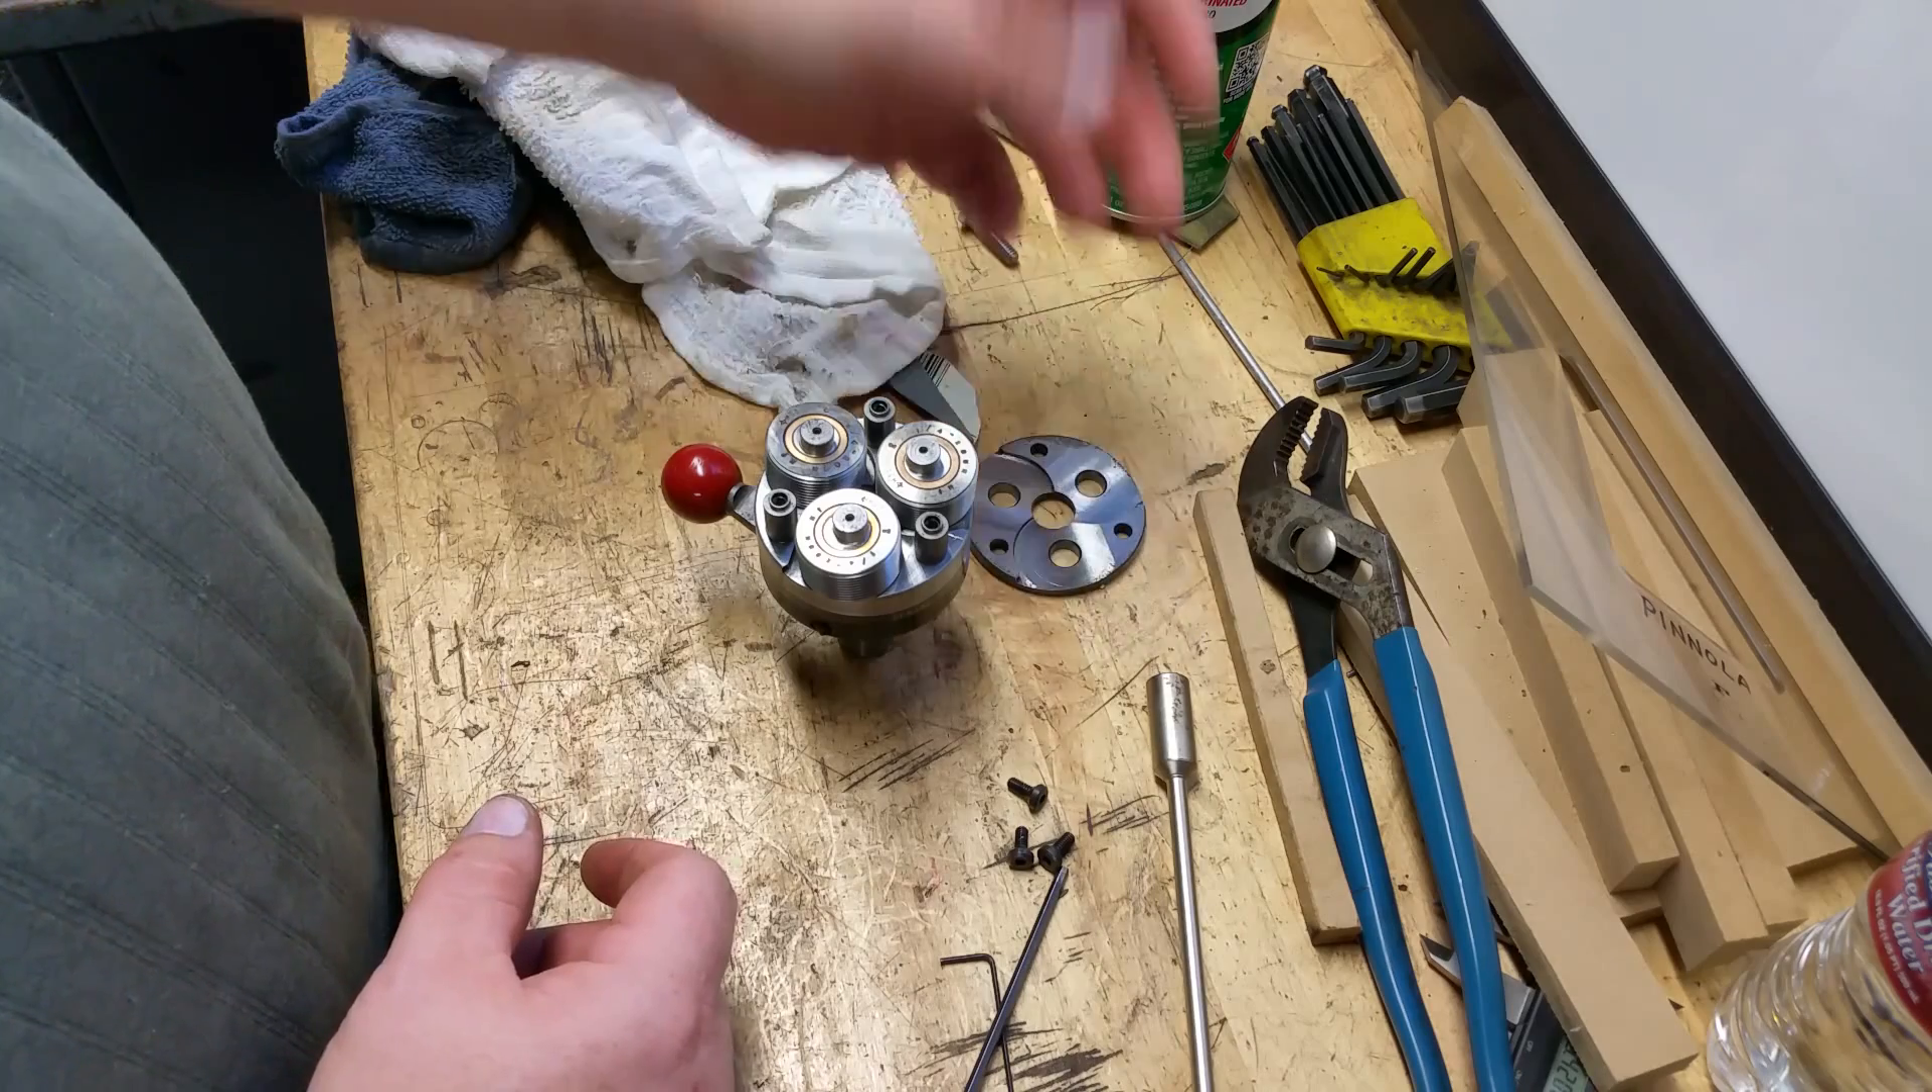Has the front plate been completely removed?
Yes.